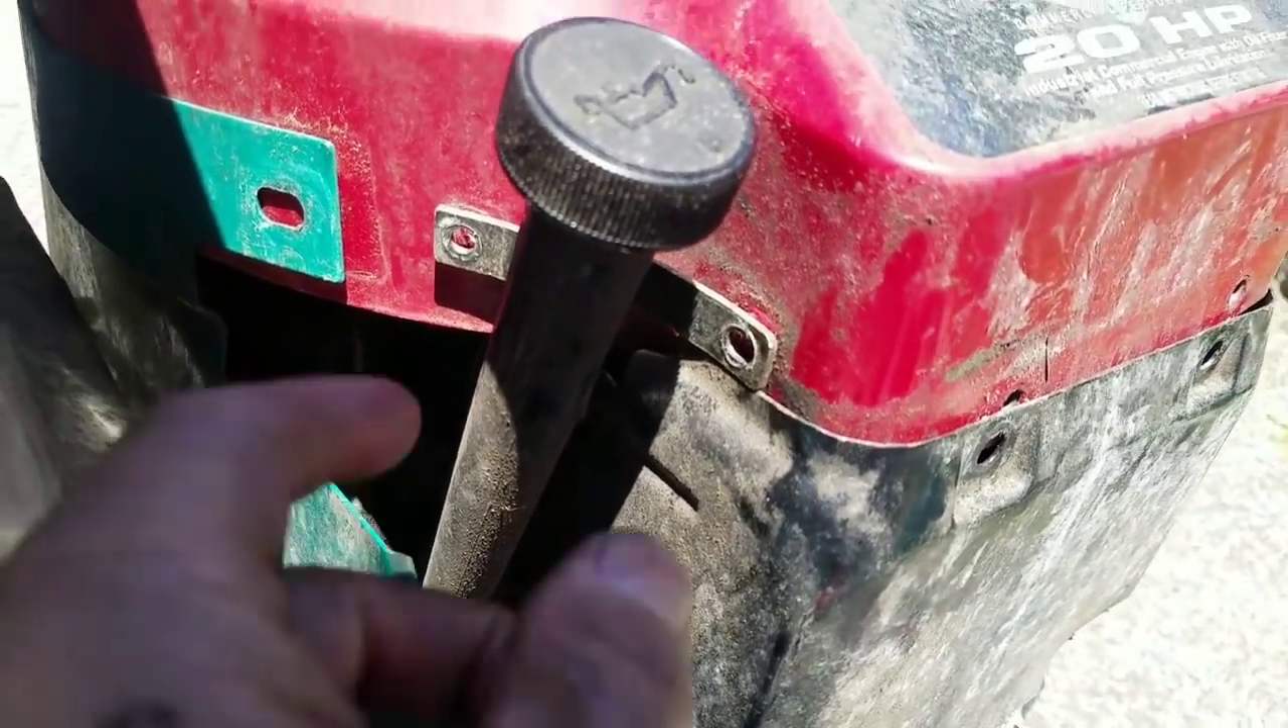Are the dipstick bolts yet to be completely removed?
No.